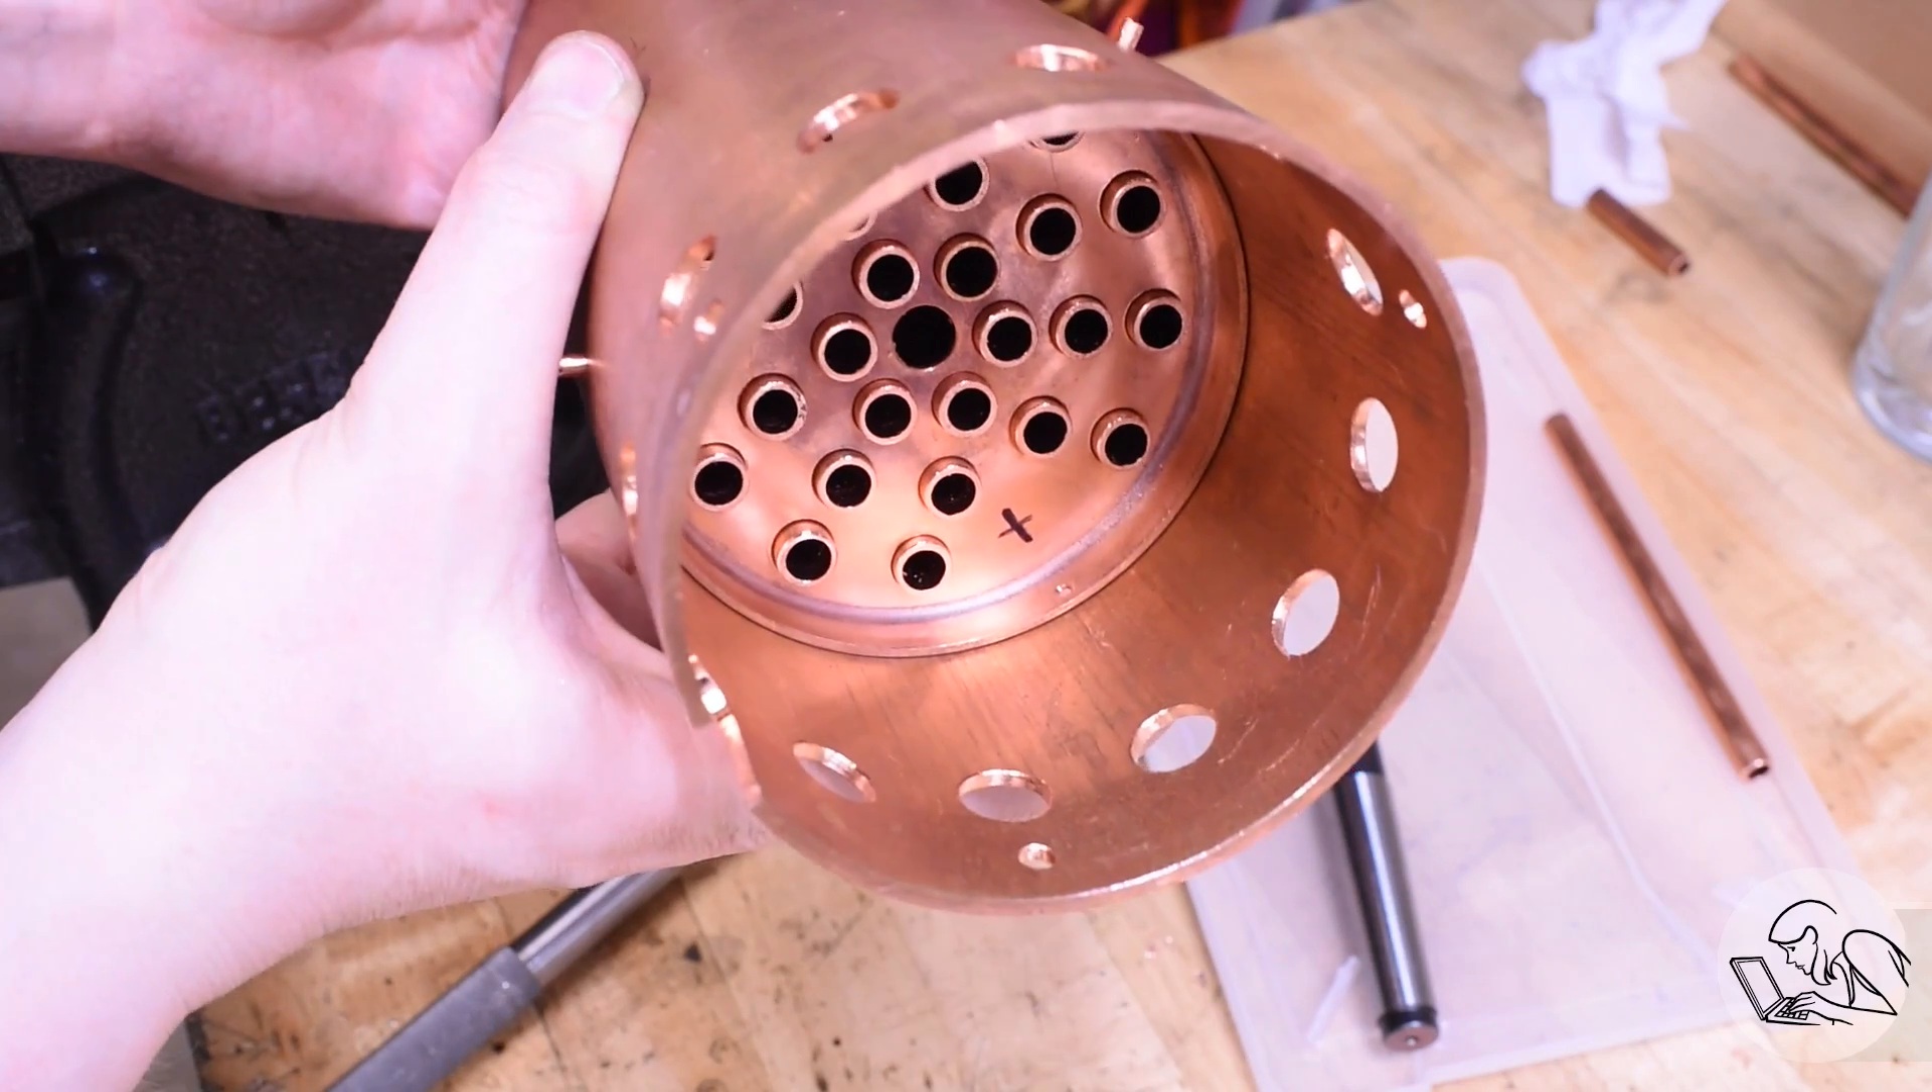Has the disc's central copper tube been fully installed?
No.